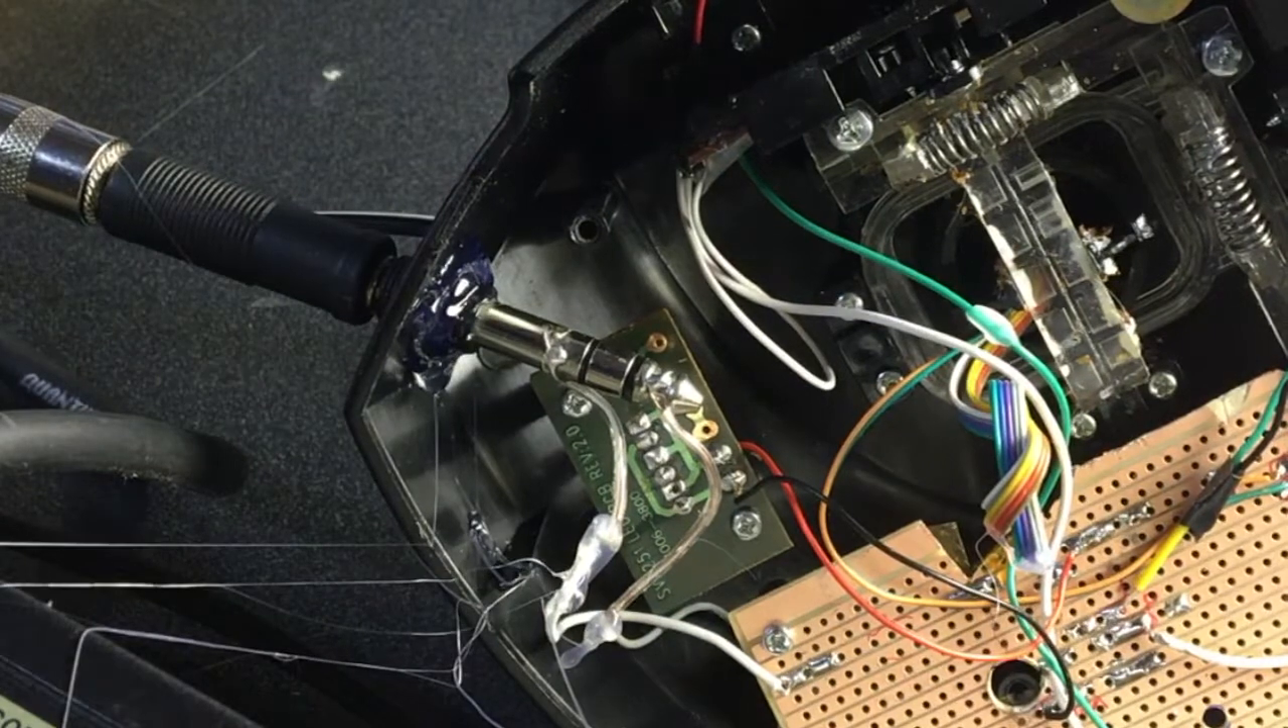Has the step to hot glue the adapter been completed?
Yes.